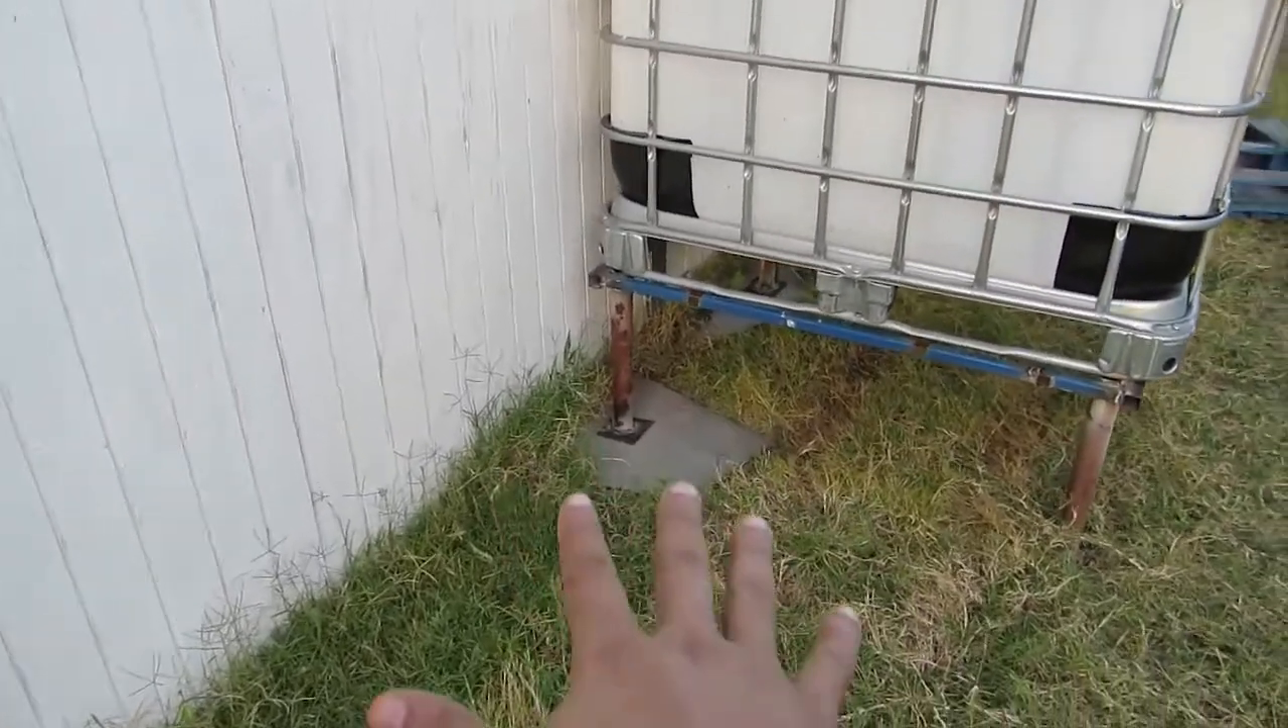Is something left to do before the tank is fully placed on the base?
No.